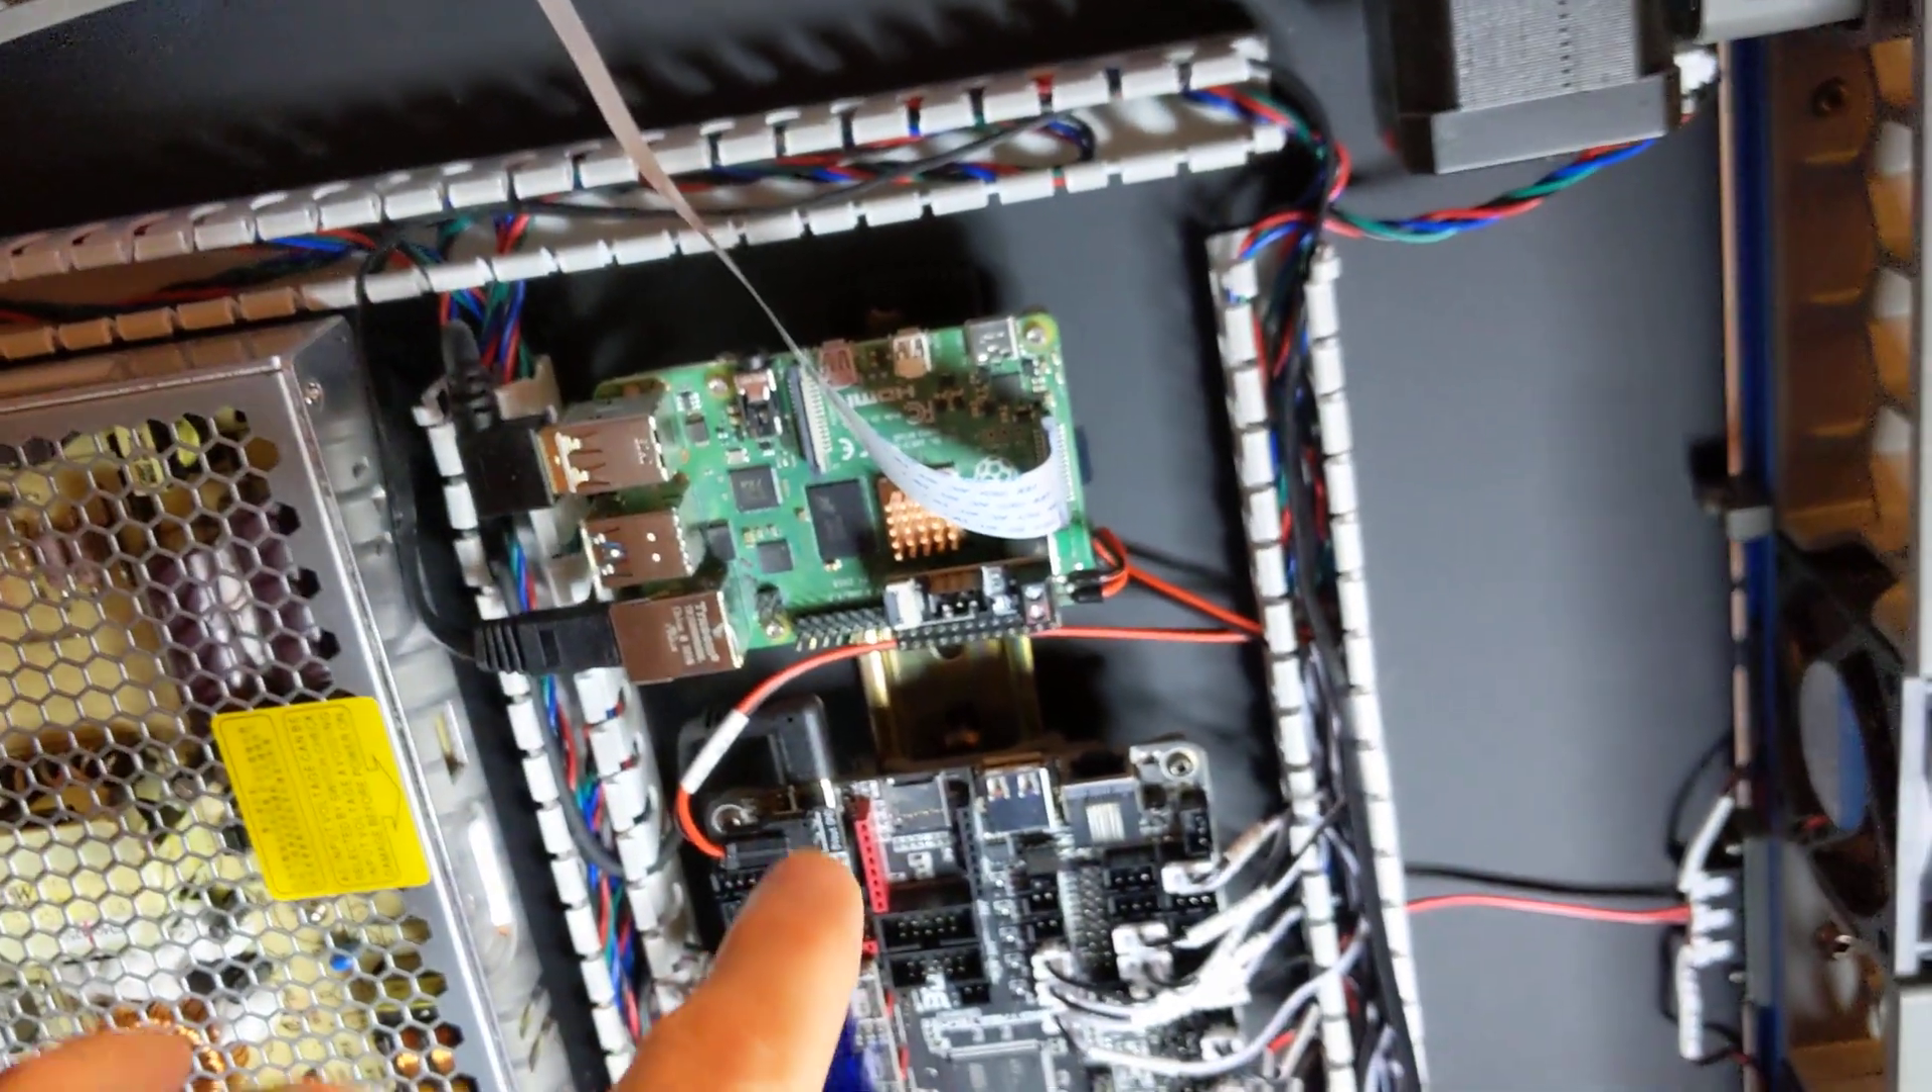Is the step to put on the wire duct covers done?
No.